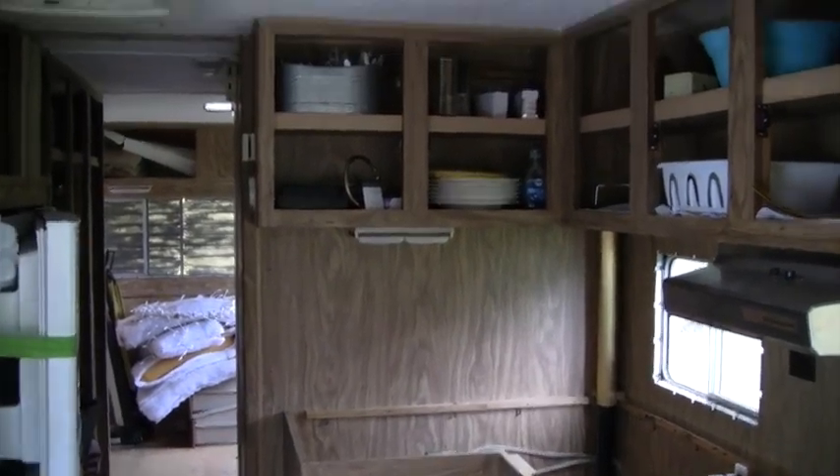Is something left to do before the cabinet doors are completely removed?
No.